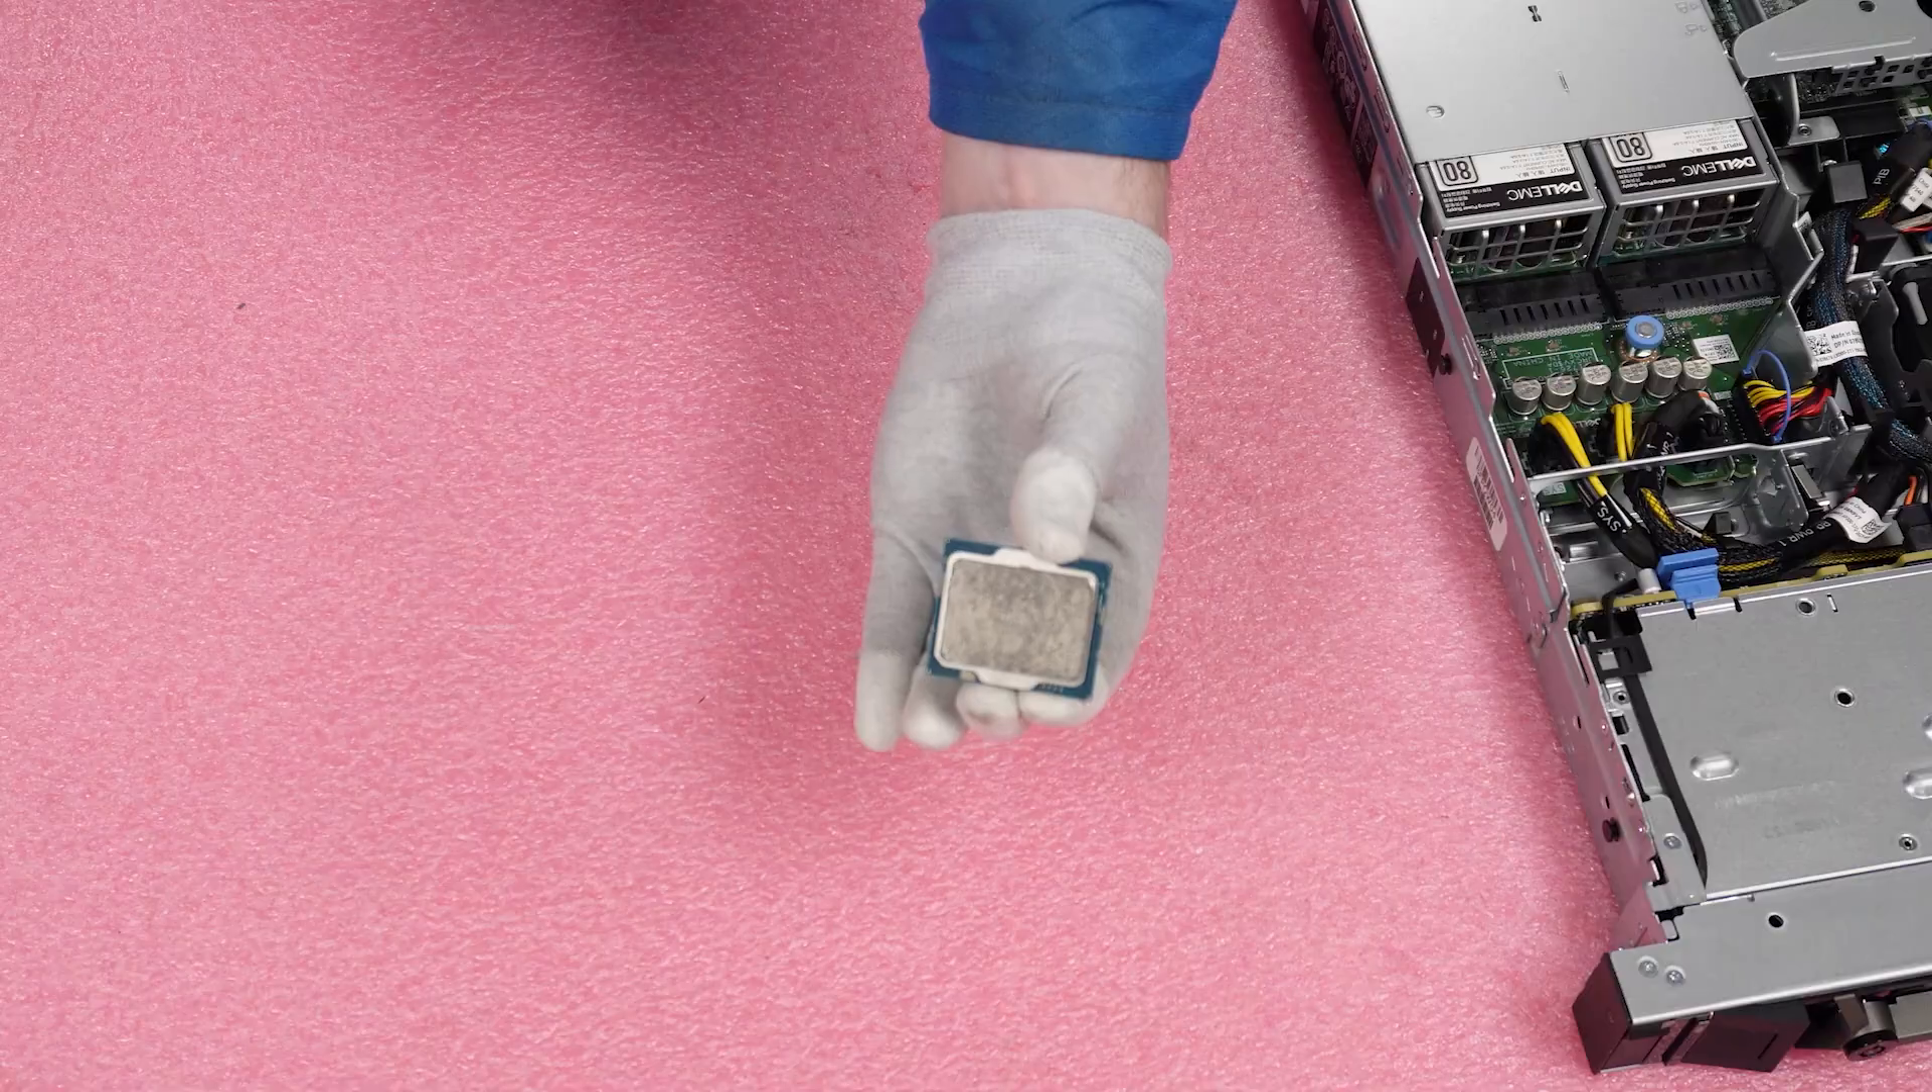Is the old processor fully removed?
Yes.